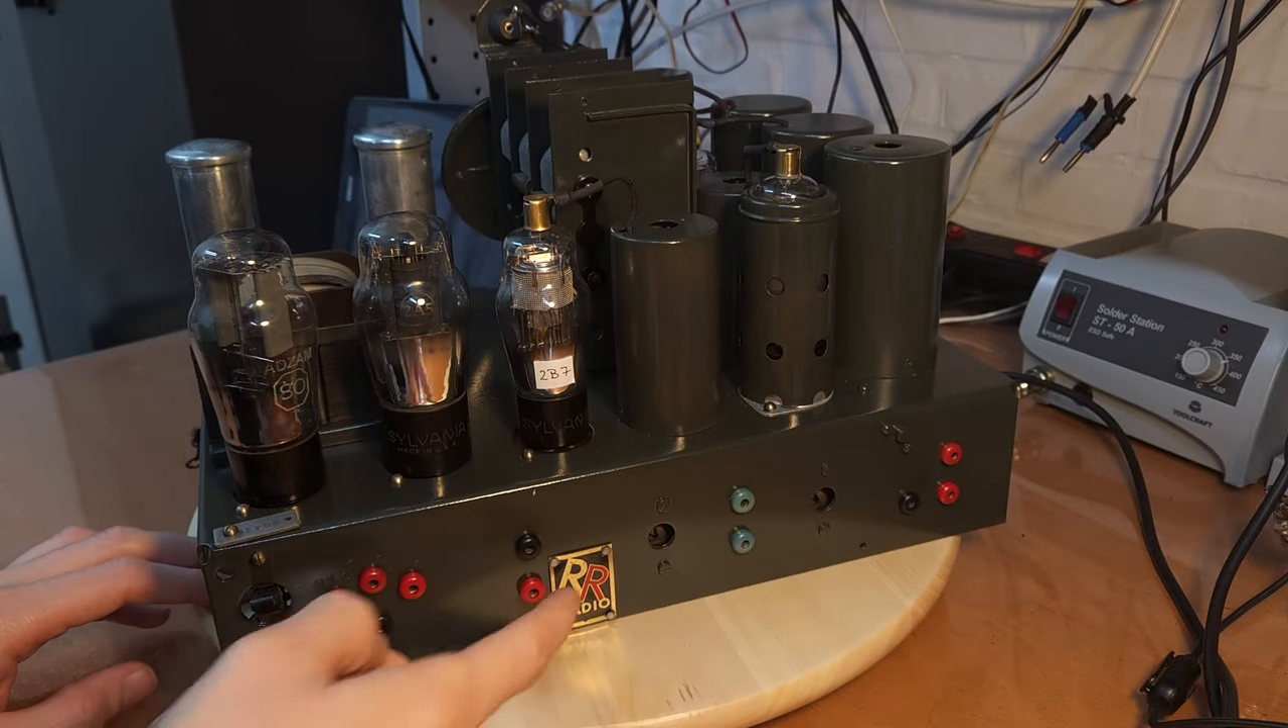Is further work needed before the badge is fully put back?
No.